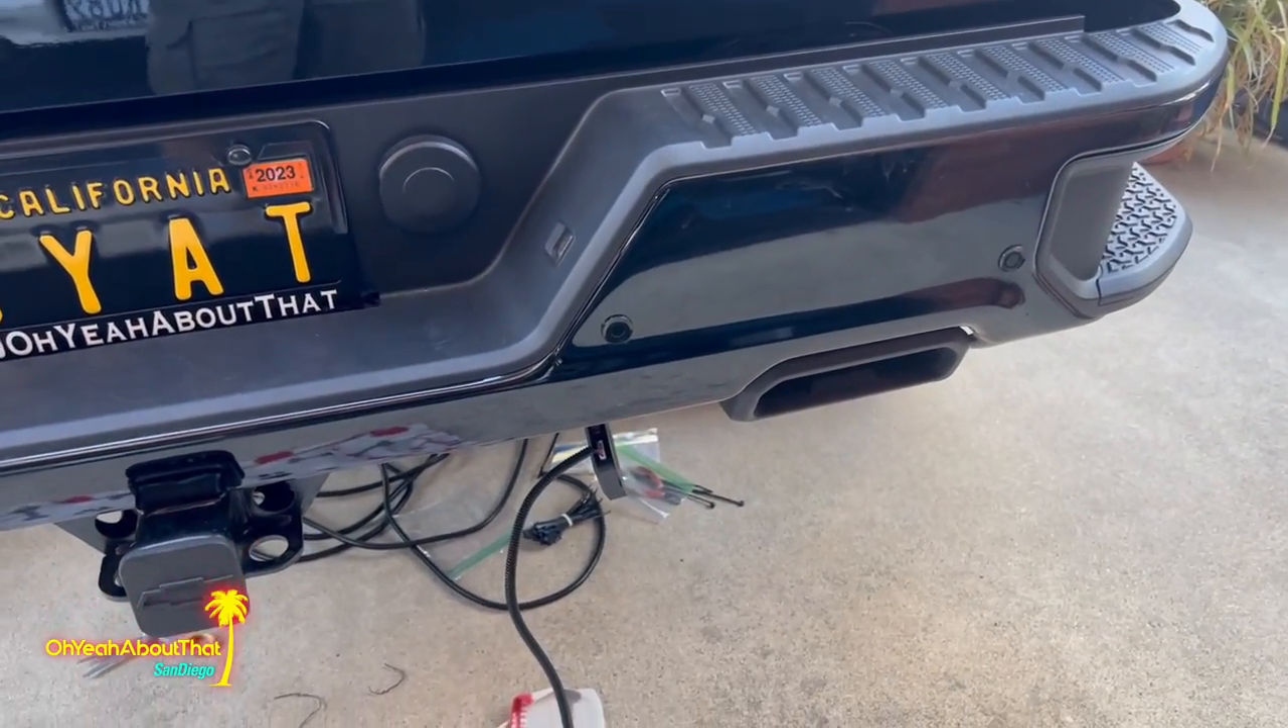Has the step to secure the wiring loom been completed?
No.